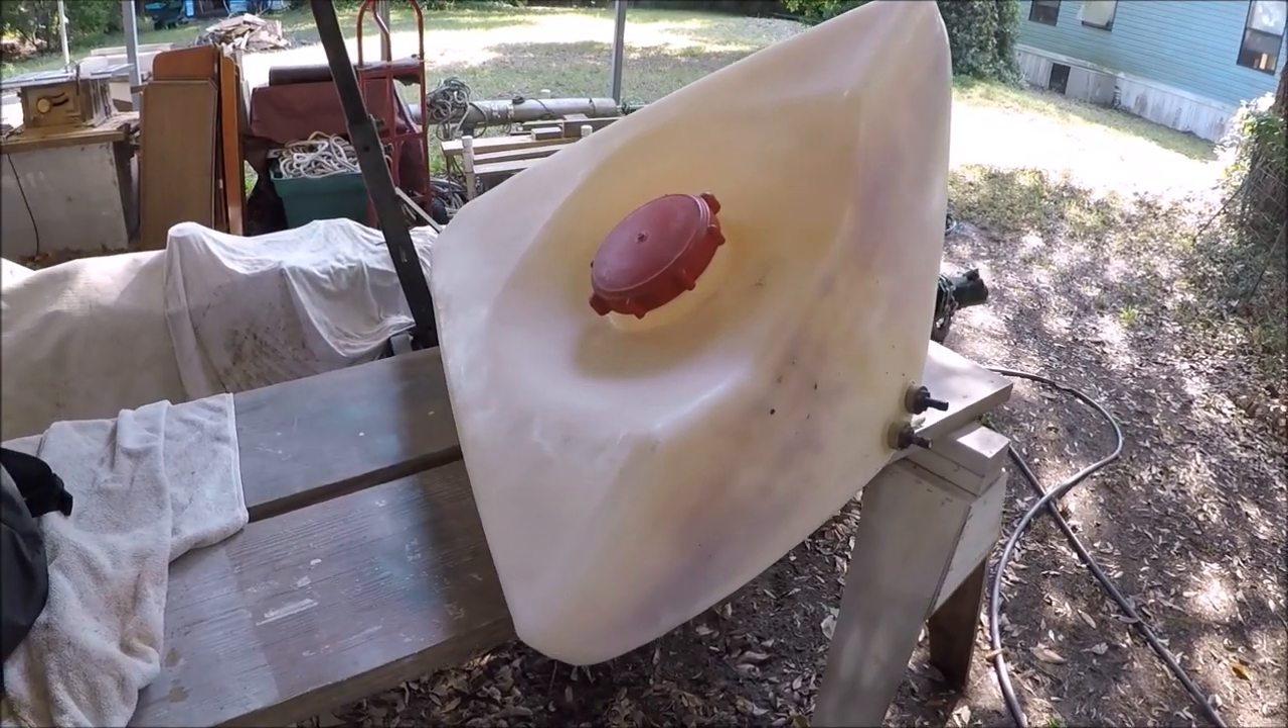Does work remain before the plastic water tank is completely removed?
No.